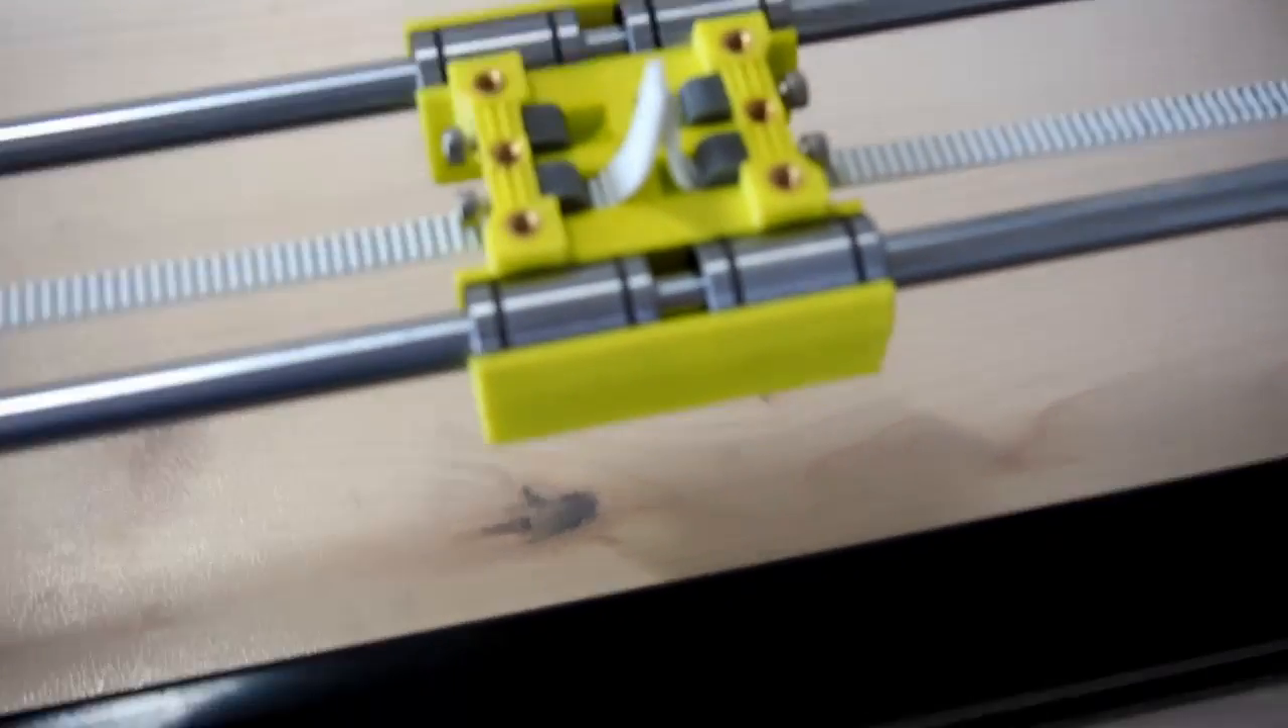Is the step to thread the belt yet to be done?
No.